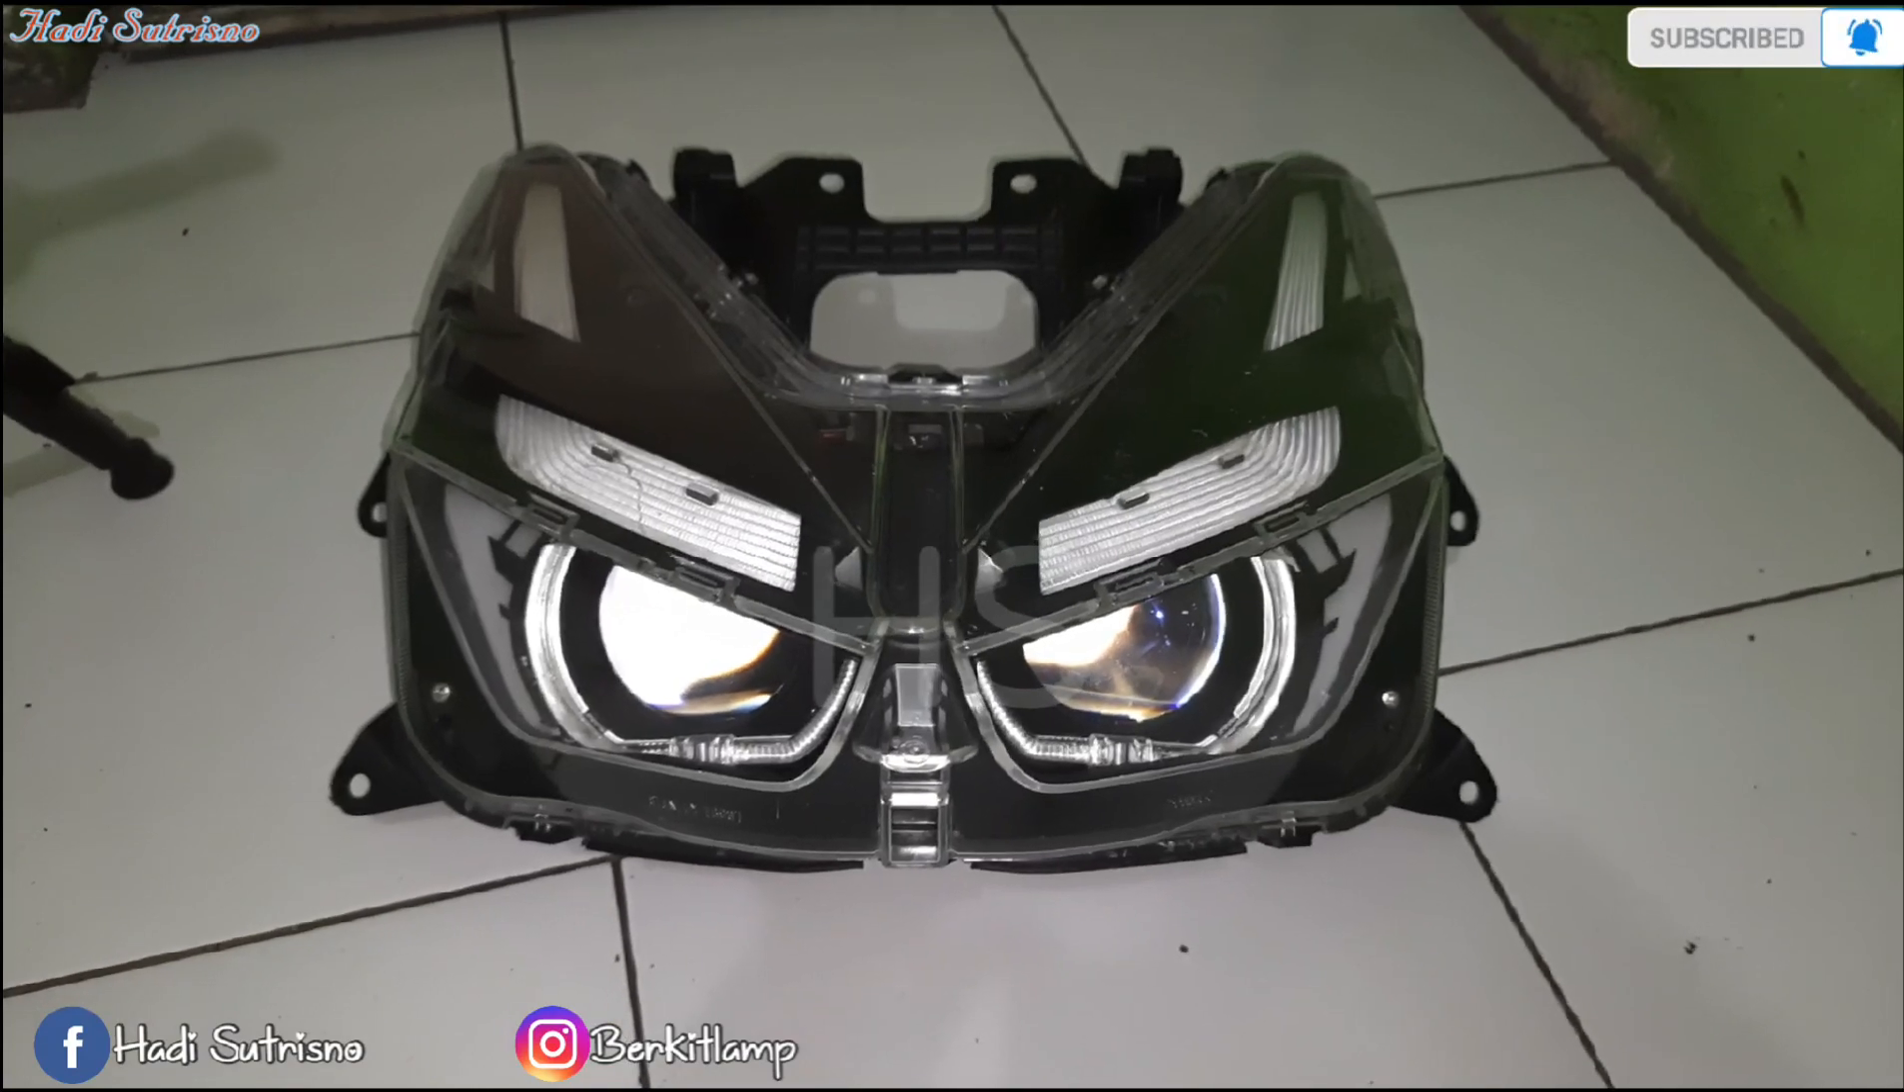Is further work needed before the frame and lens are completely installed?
No.